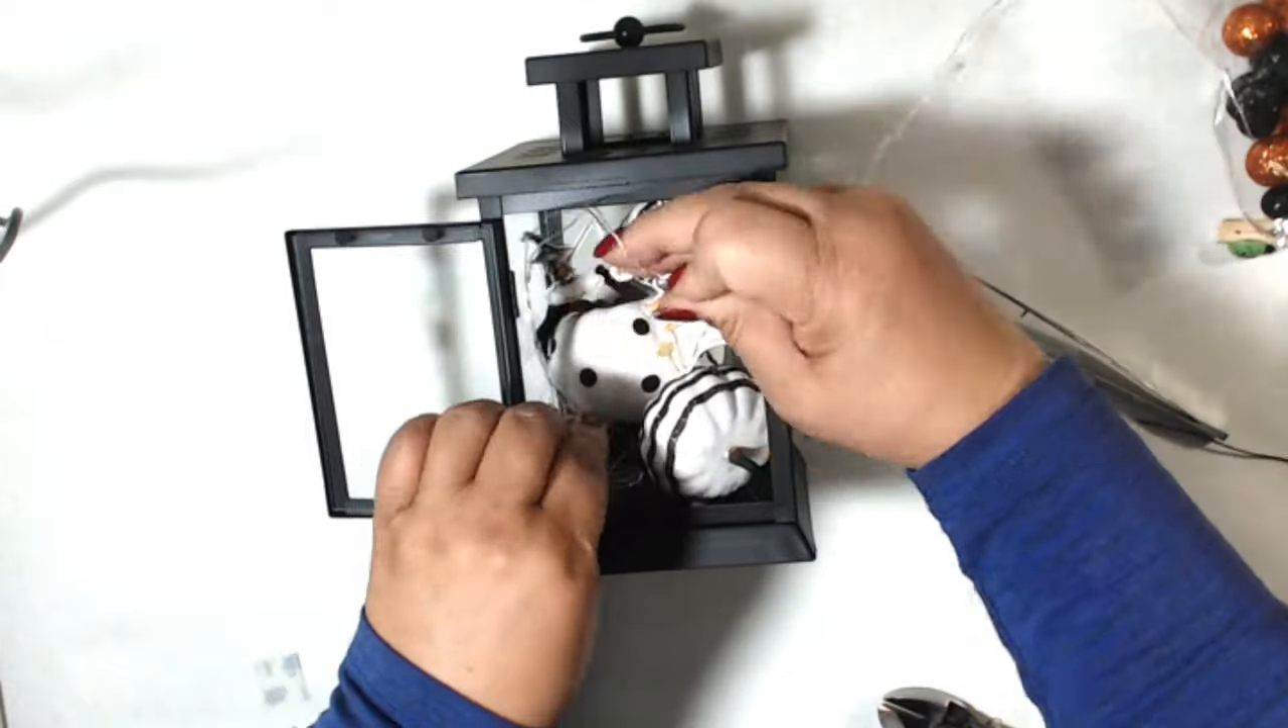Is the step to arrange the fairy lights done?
No.